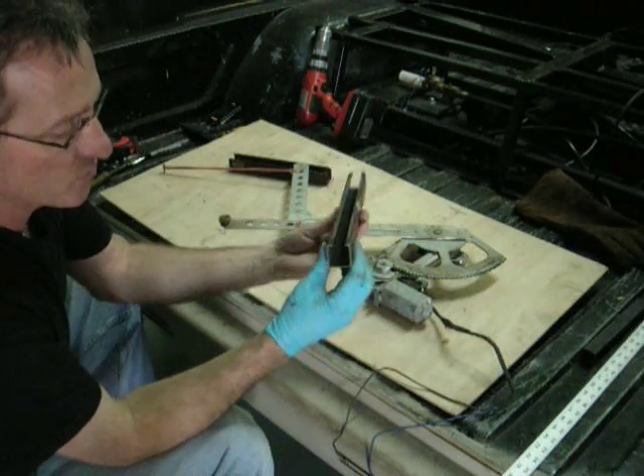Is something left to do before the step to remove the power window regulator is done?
No.